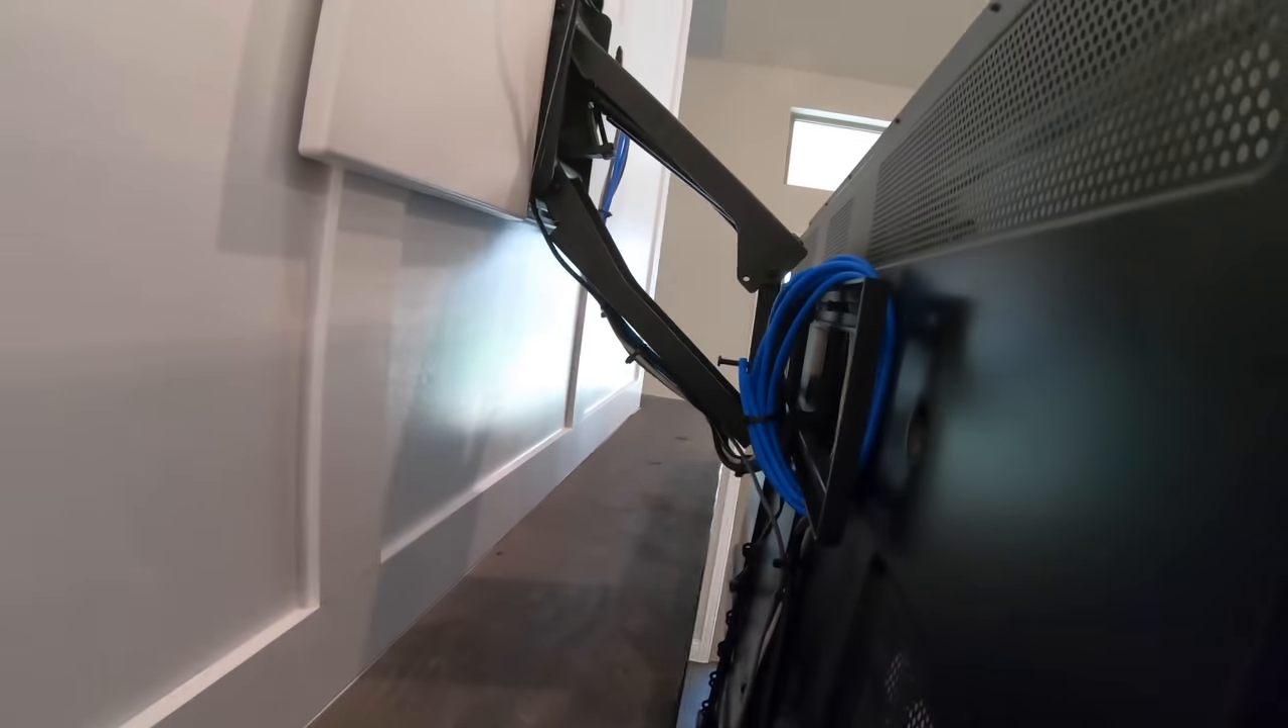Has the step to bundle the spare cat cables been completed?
Yes.